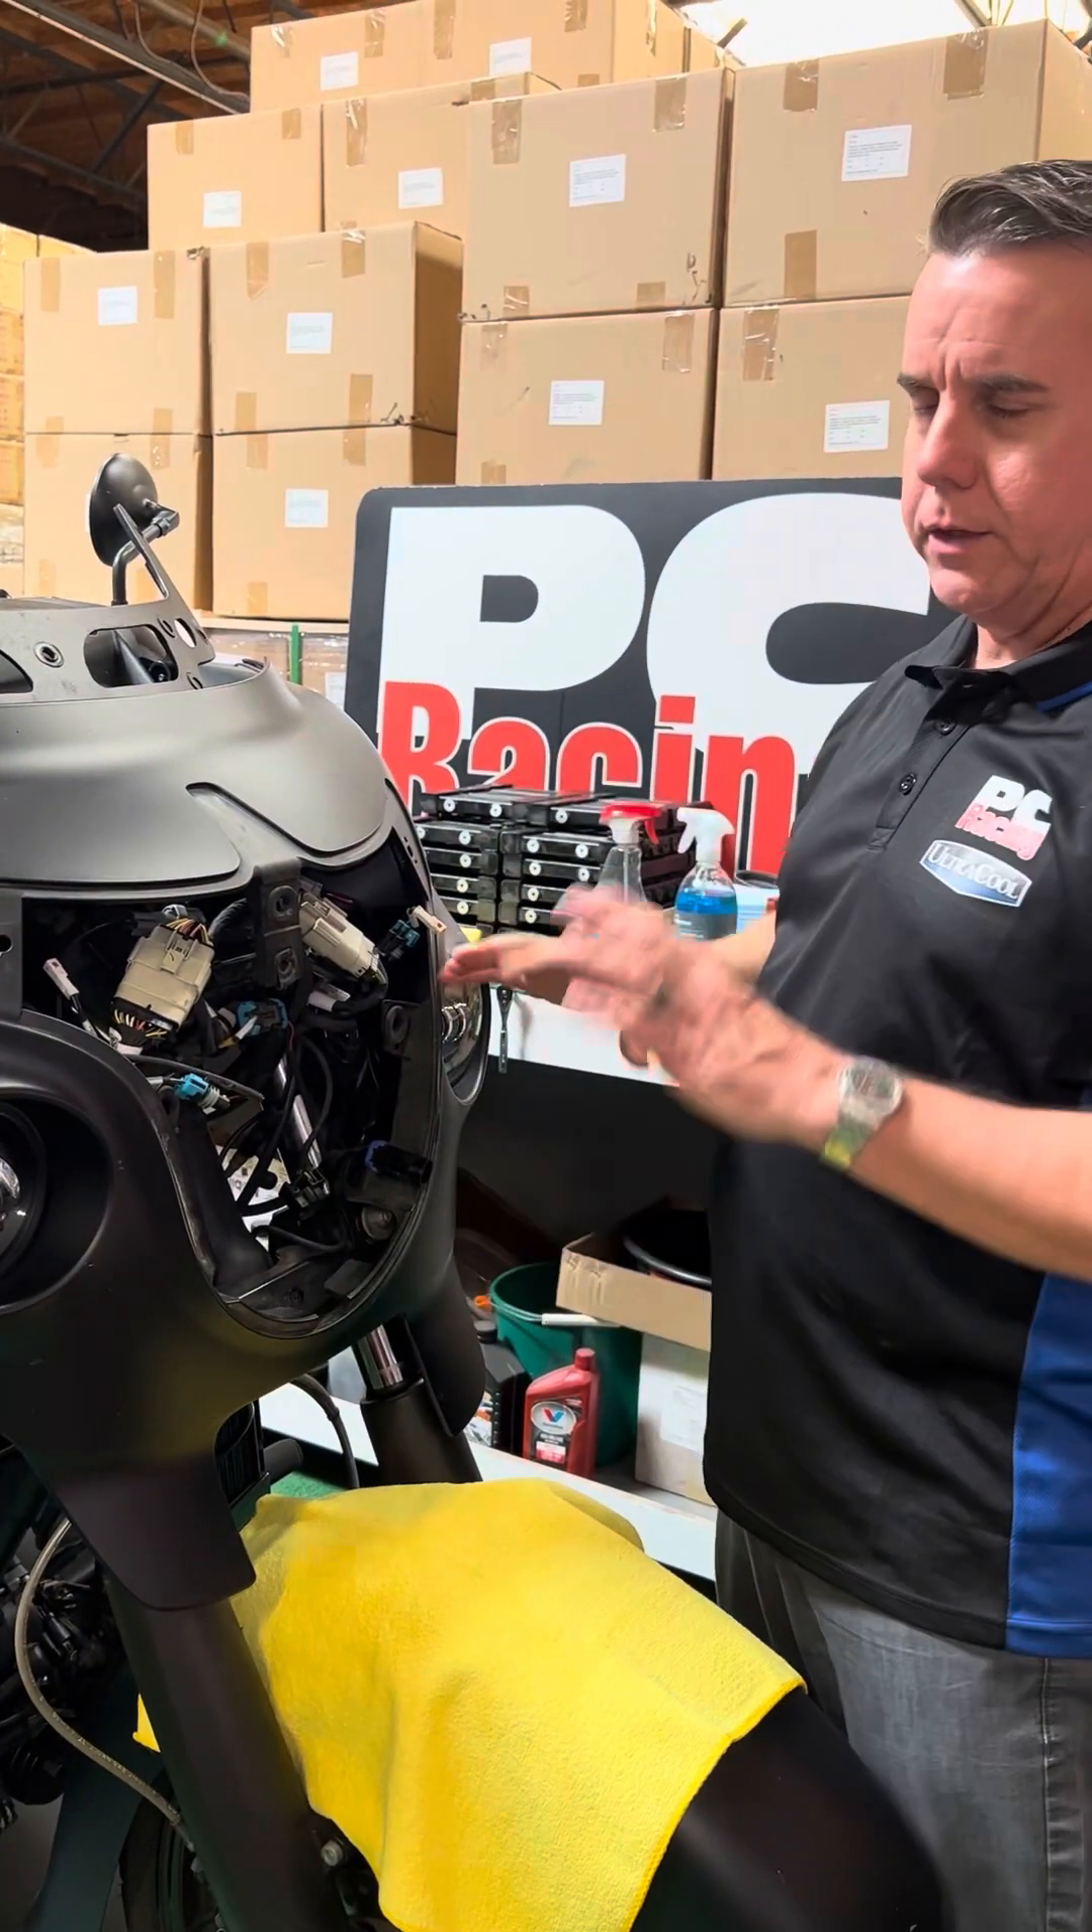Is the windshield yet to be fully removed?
No.